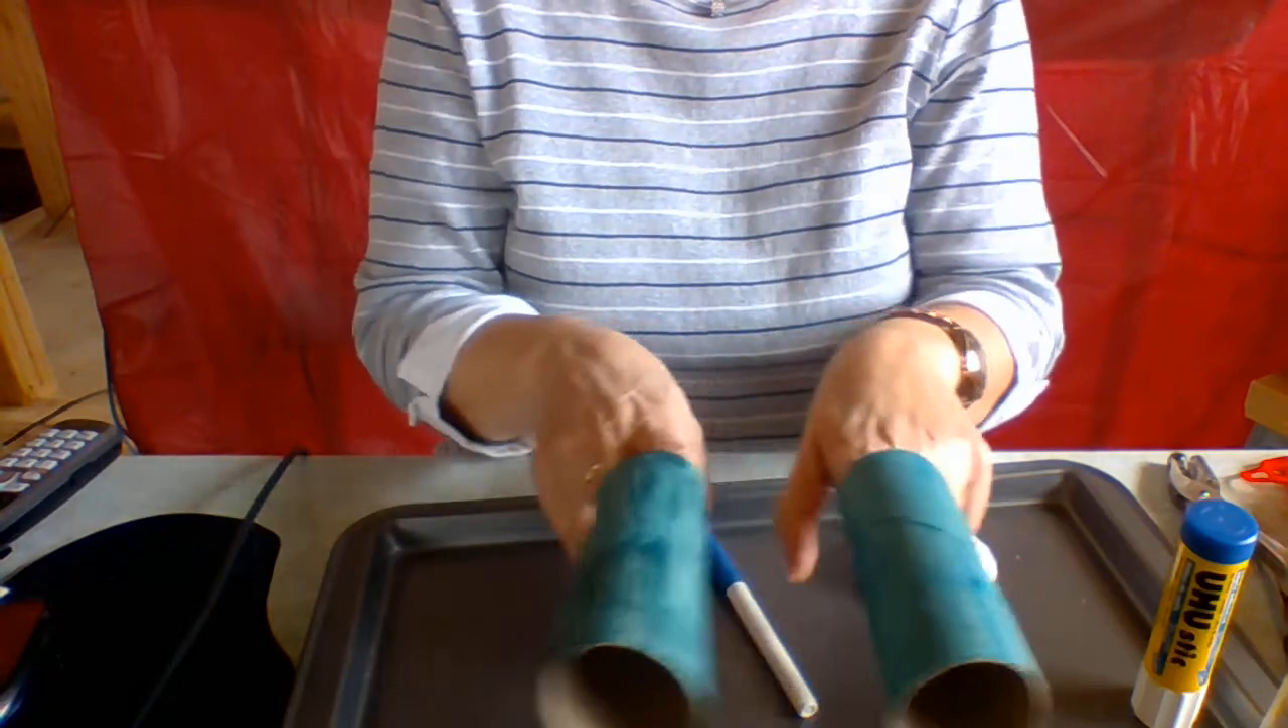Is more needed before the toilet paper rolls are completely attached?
Yes.